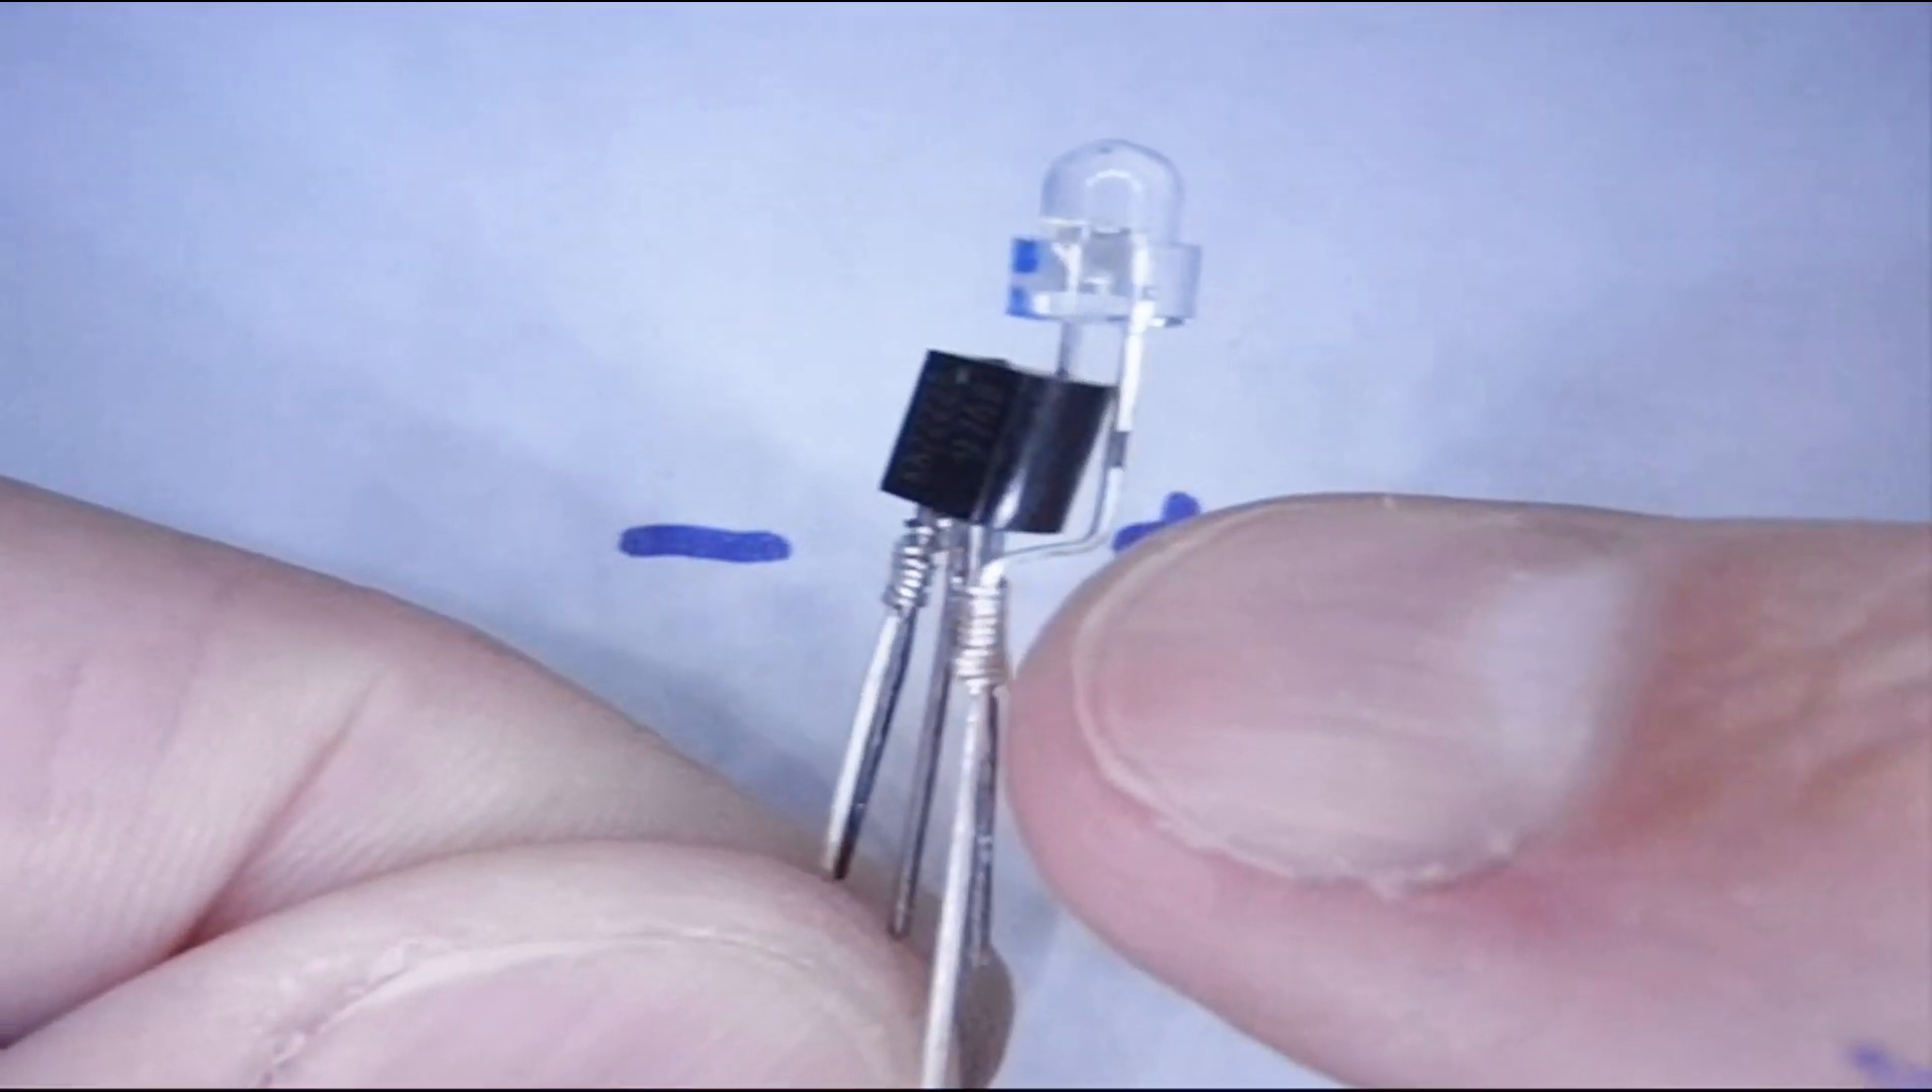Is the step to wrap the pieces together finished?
Yes.